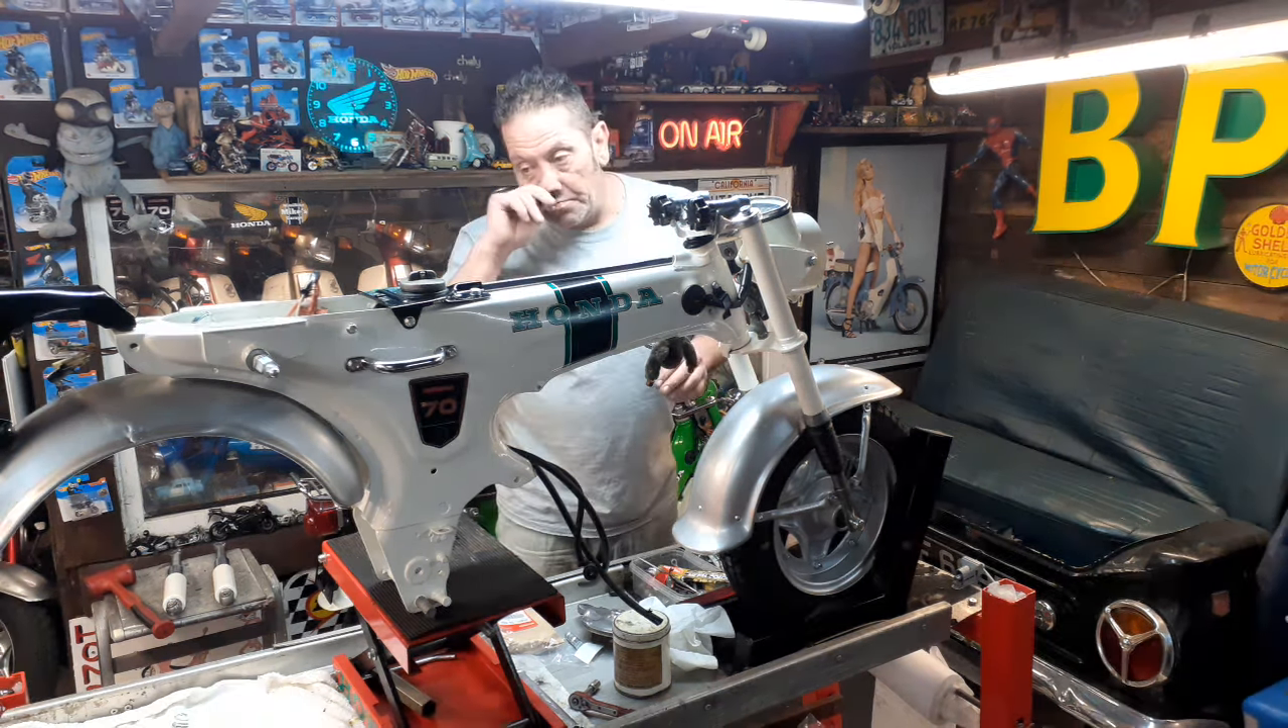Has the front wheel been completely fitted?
Yes.